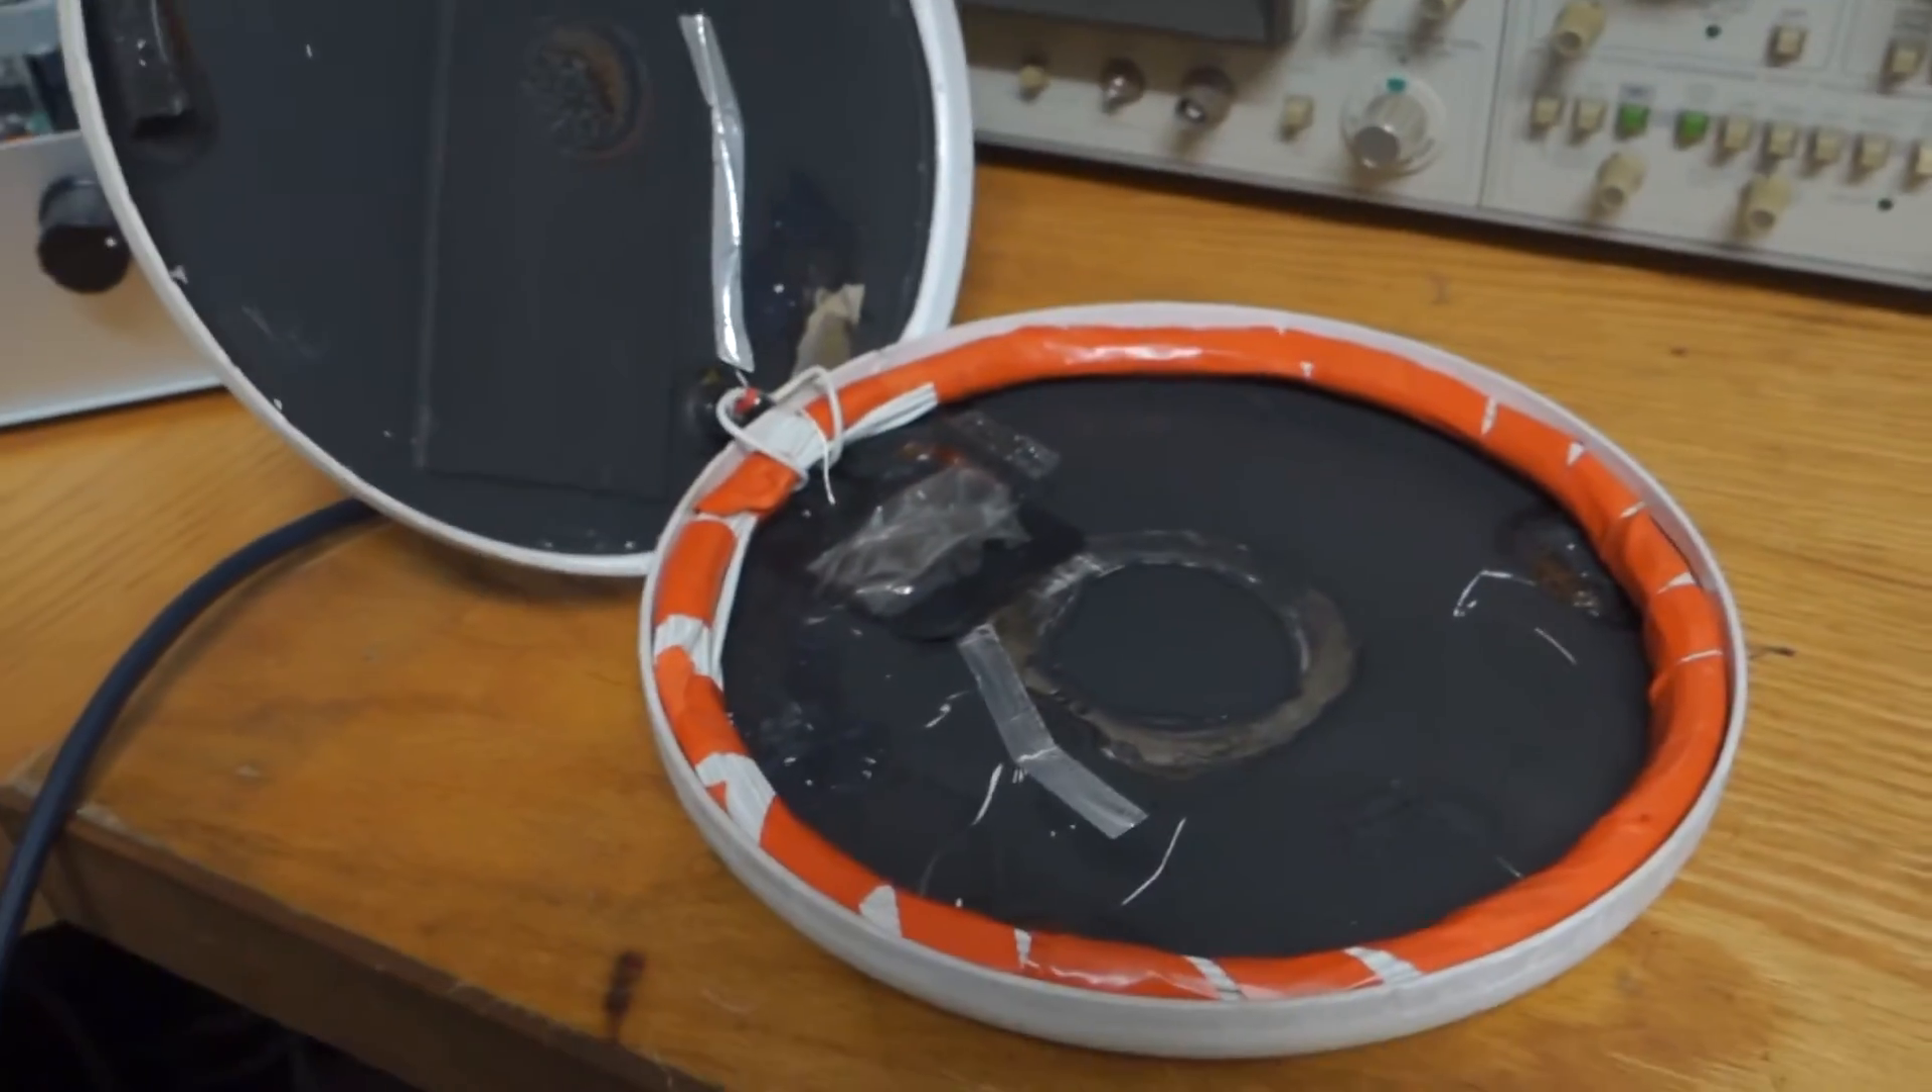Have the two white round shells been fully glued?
No.